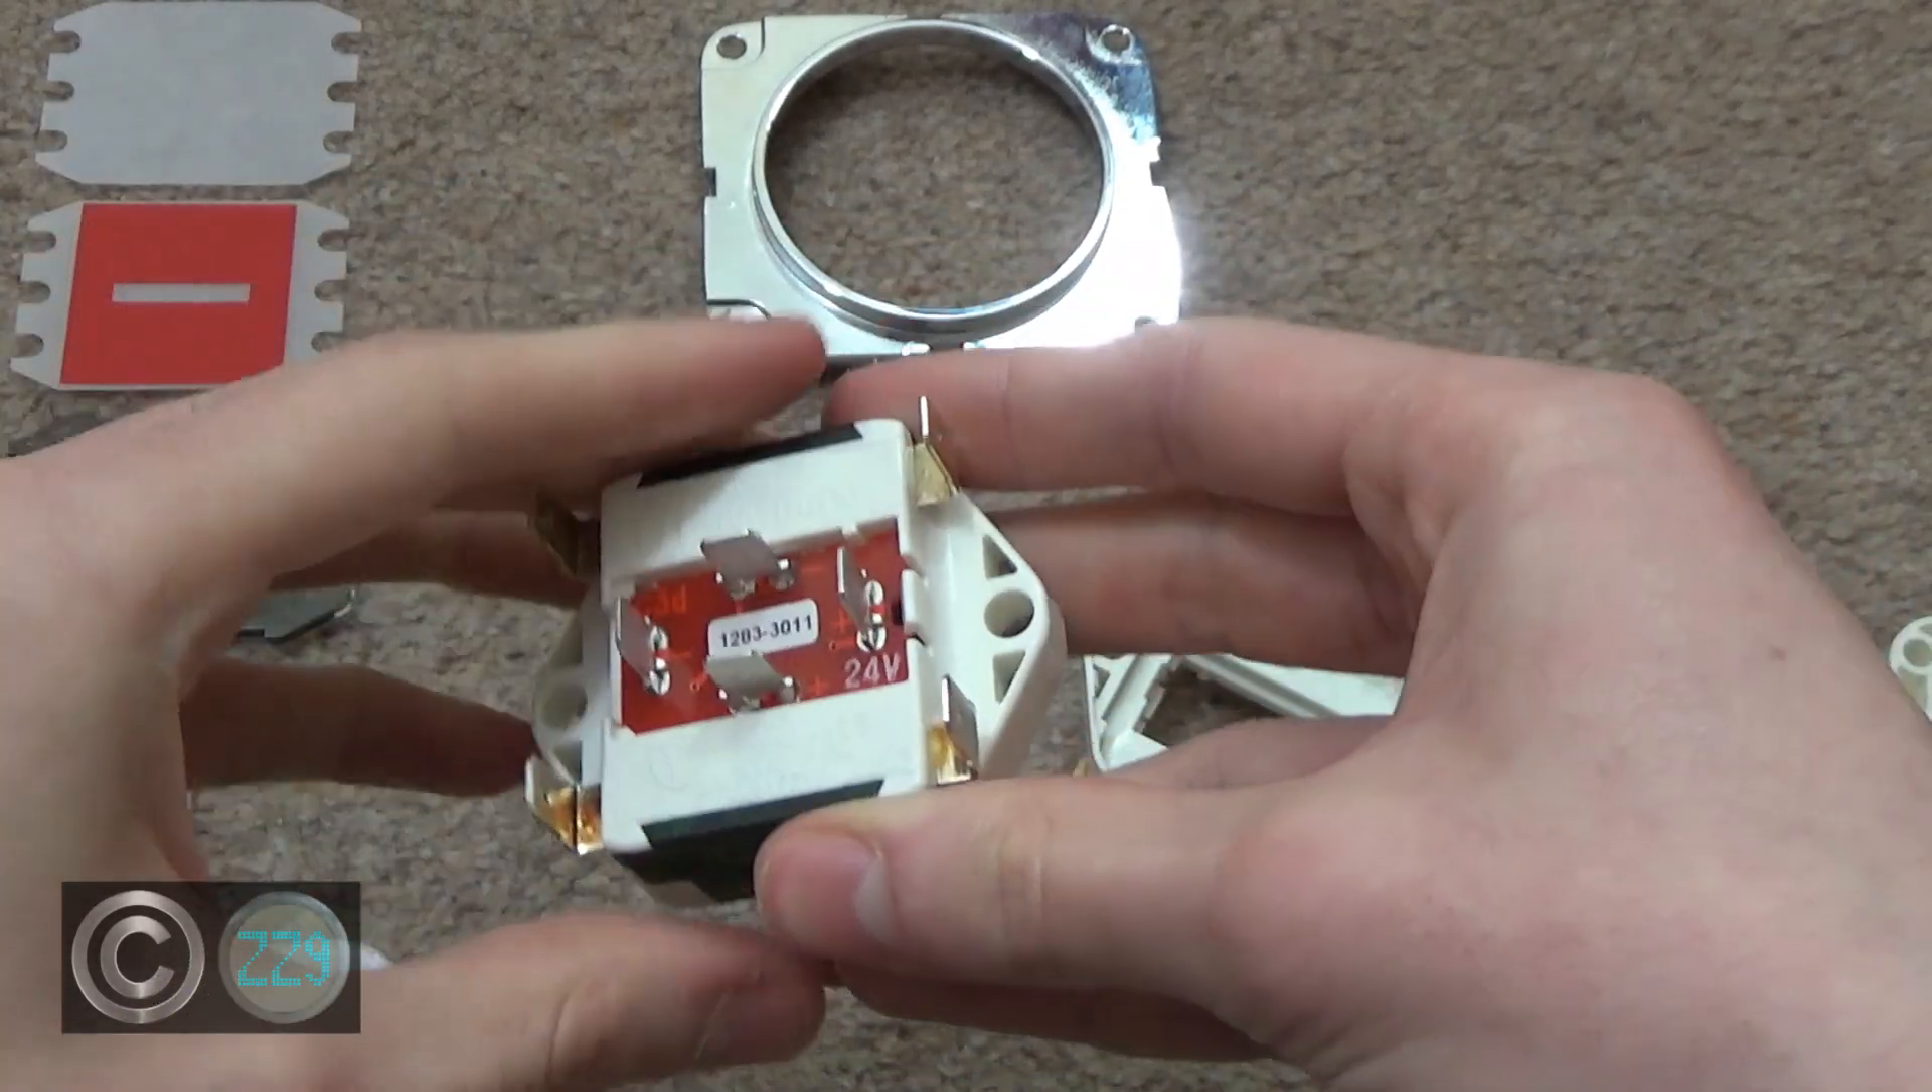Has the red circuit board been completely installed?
Yes.